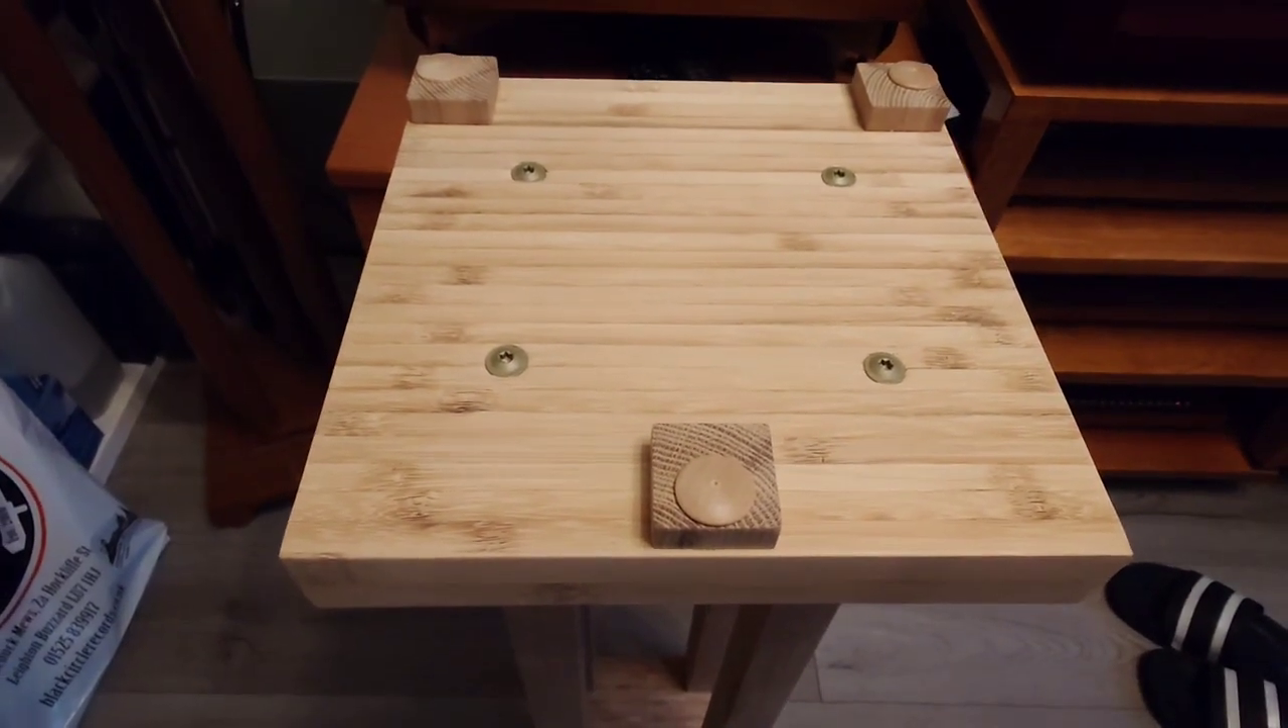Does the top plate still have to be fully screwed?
No.